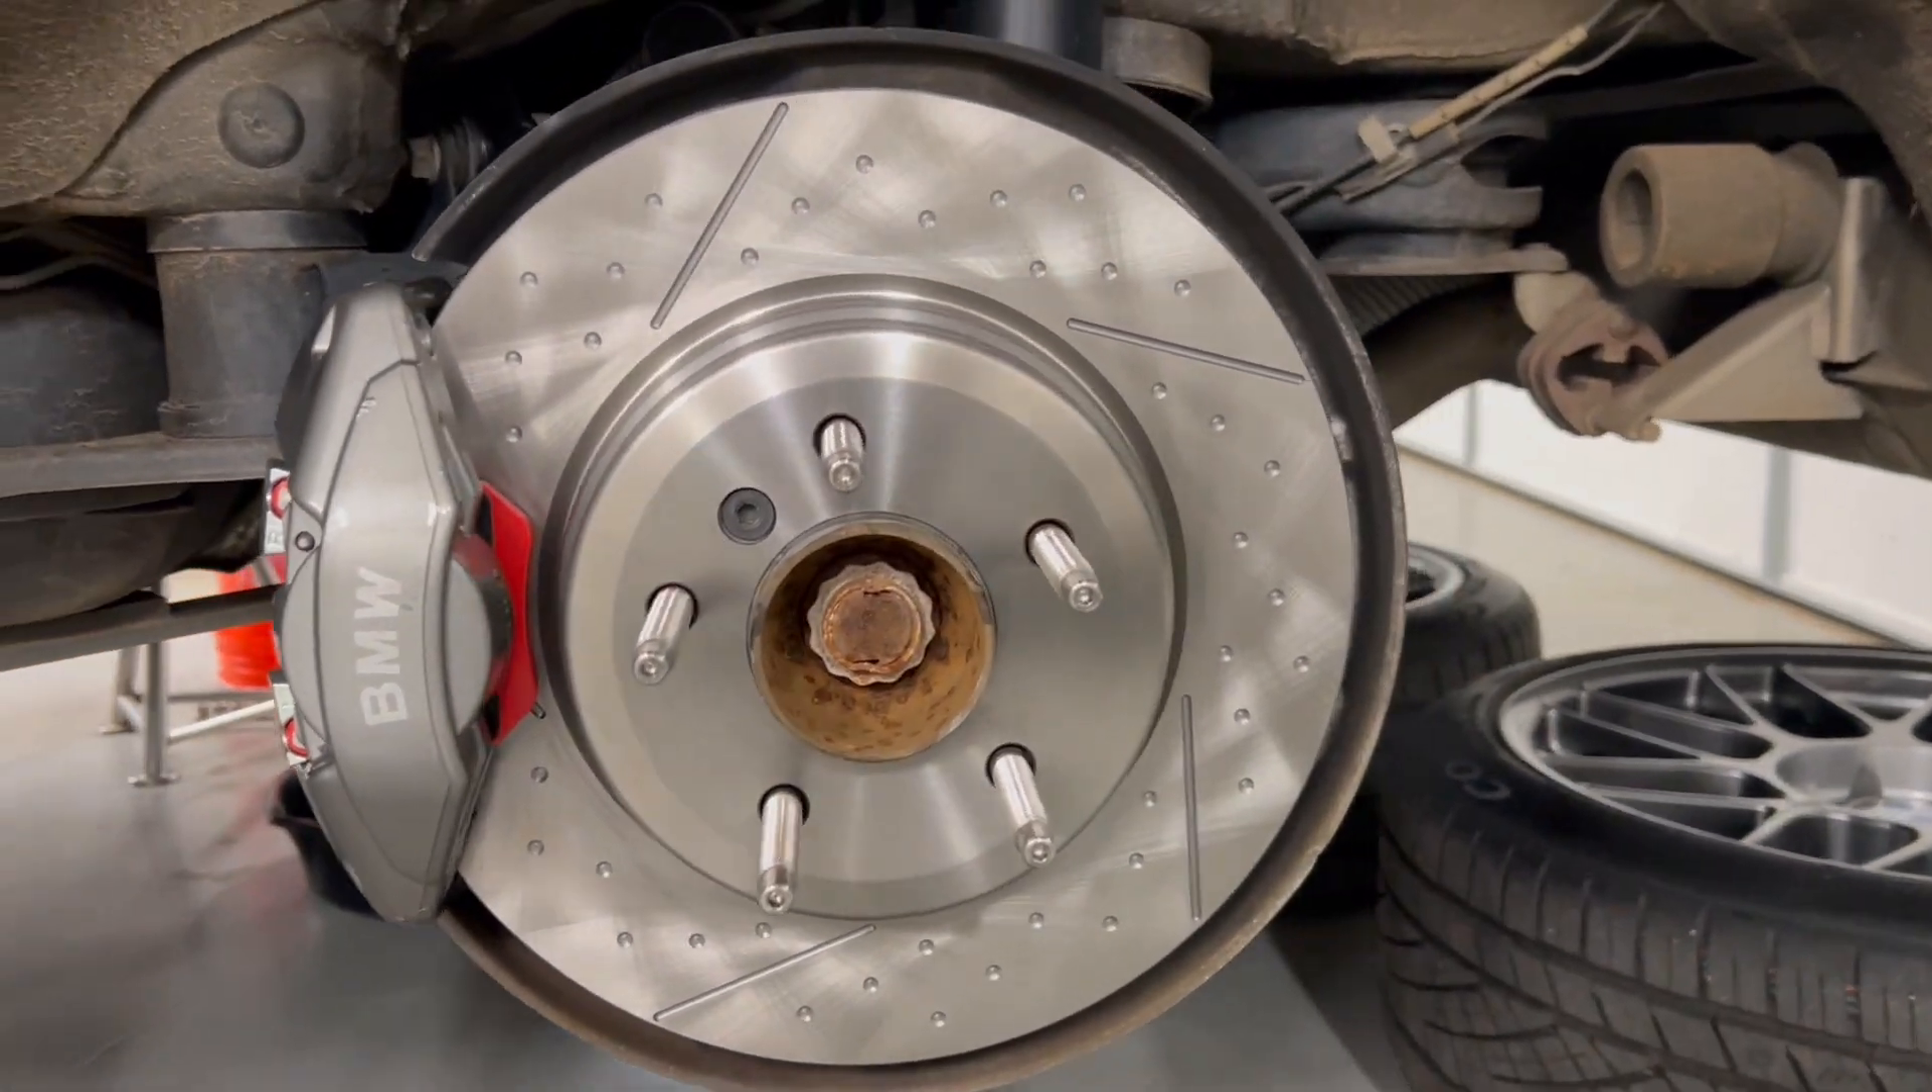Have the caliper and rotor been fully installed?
Yes.